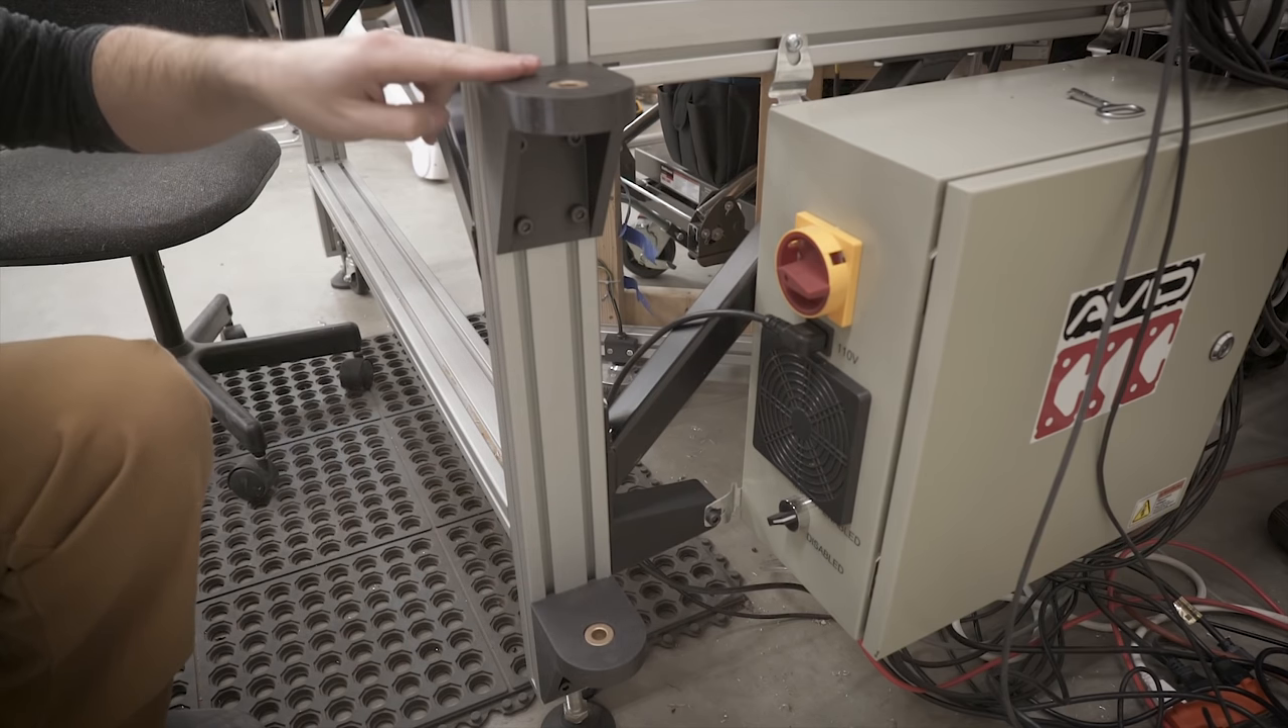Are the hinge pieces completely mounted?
Yes.